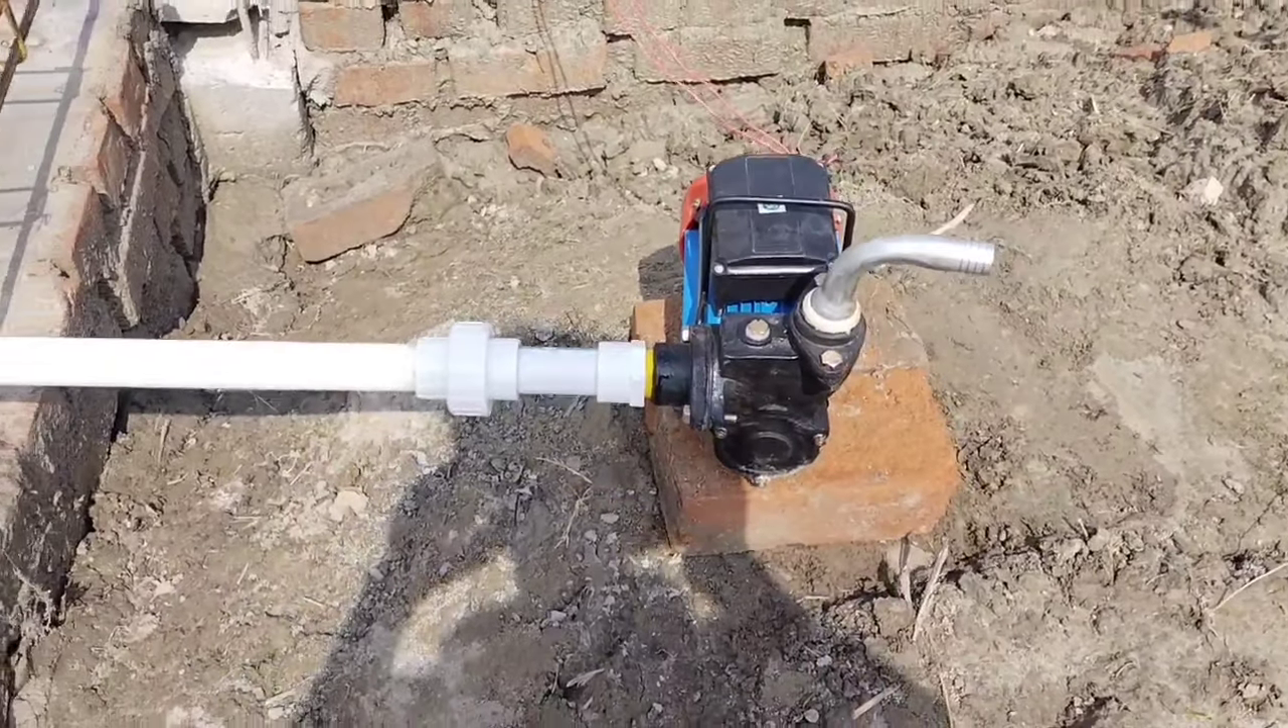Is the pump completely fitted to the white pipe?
Yes.